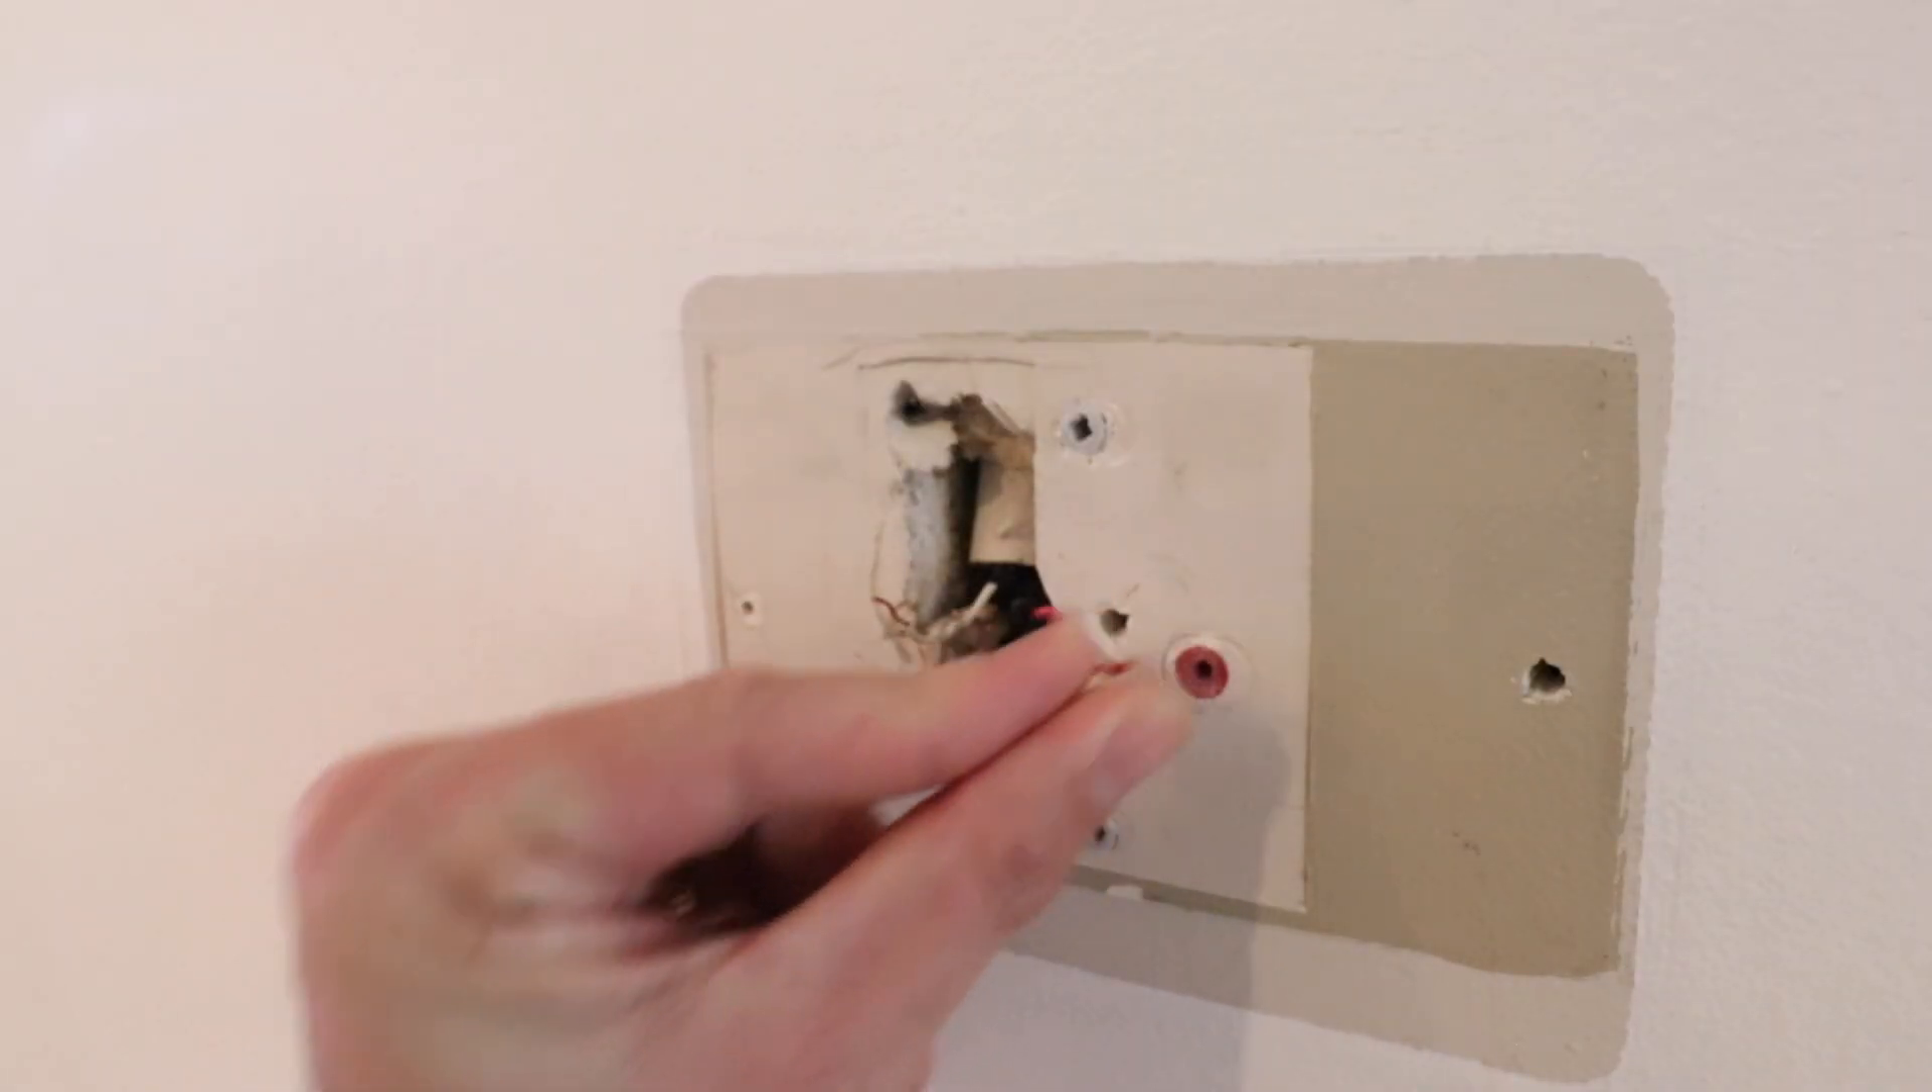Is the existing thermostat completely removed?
Yes.